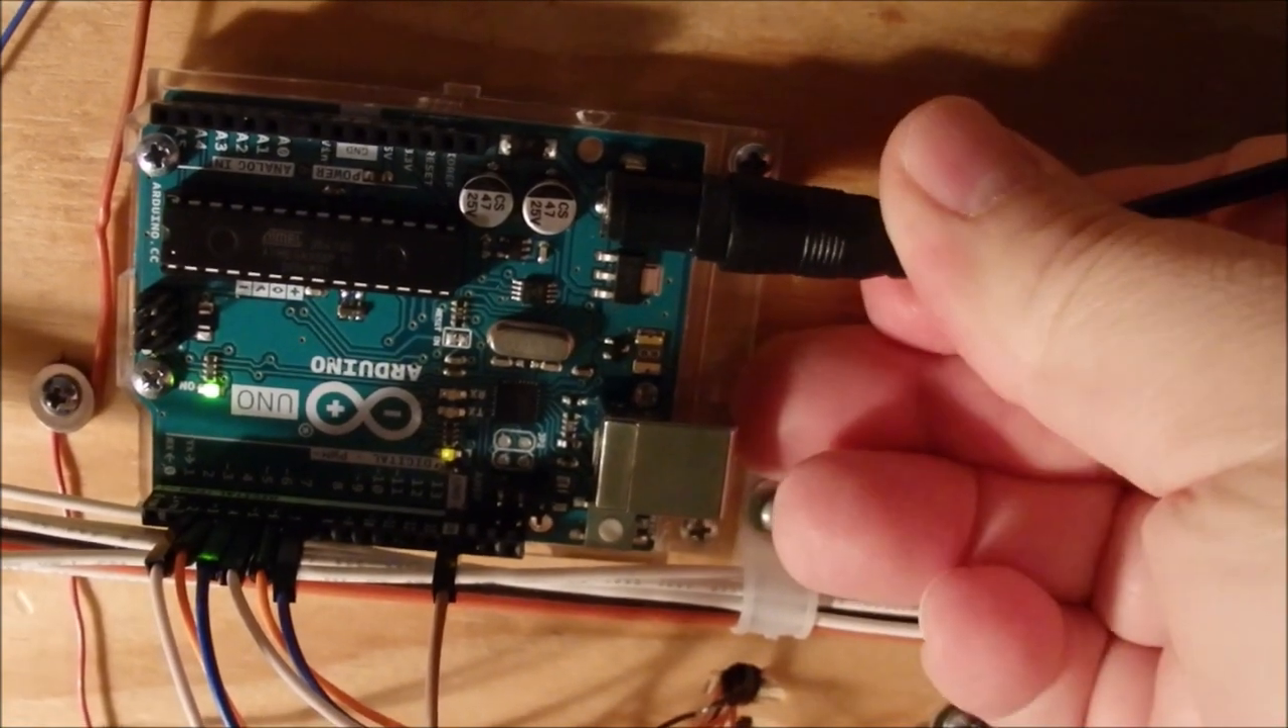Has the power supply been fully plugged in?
Yes.